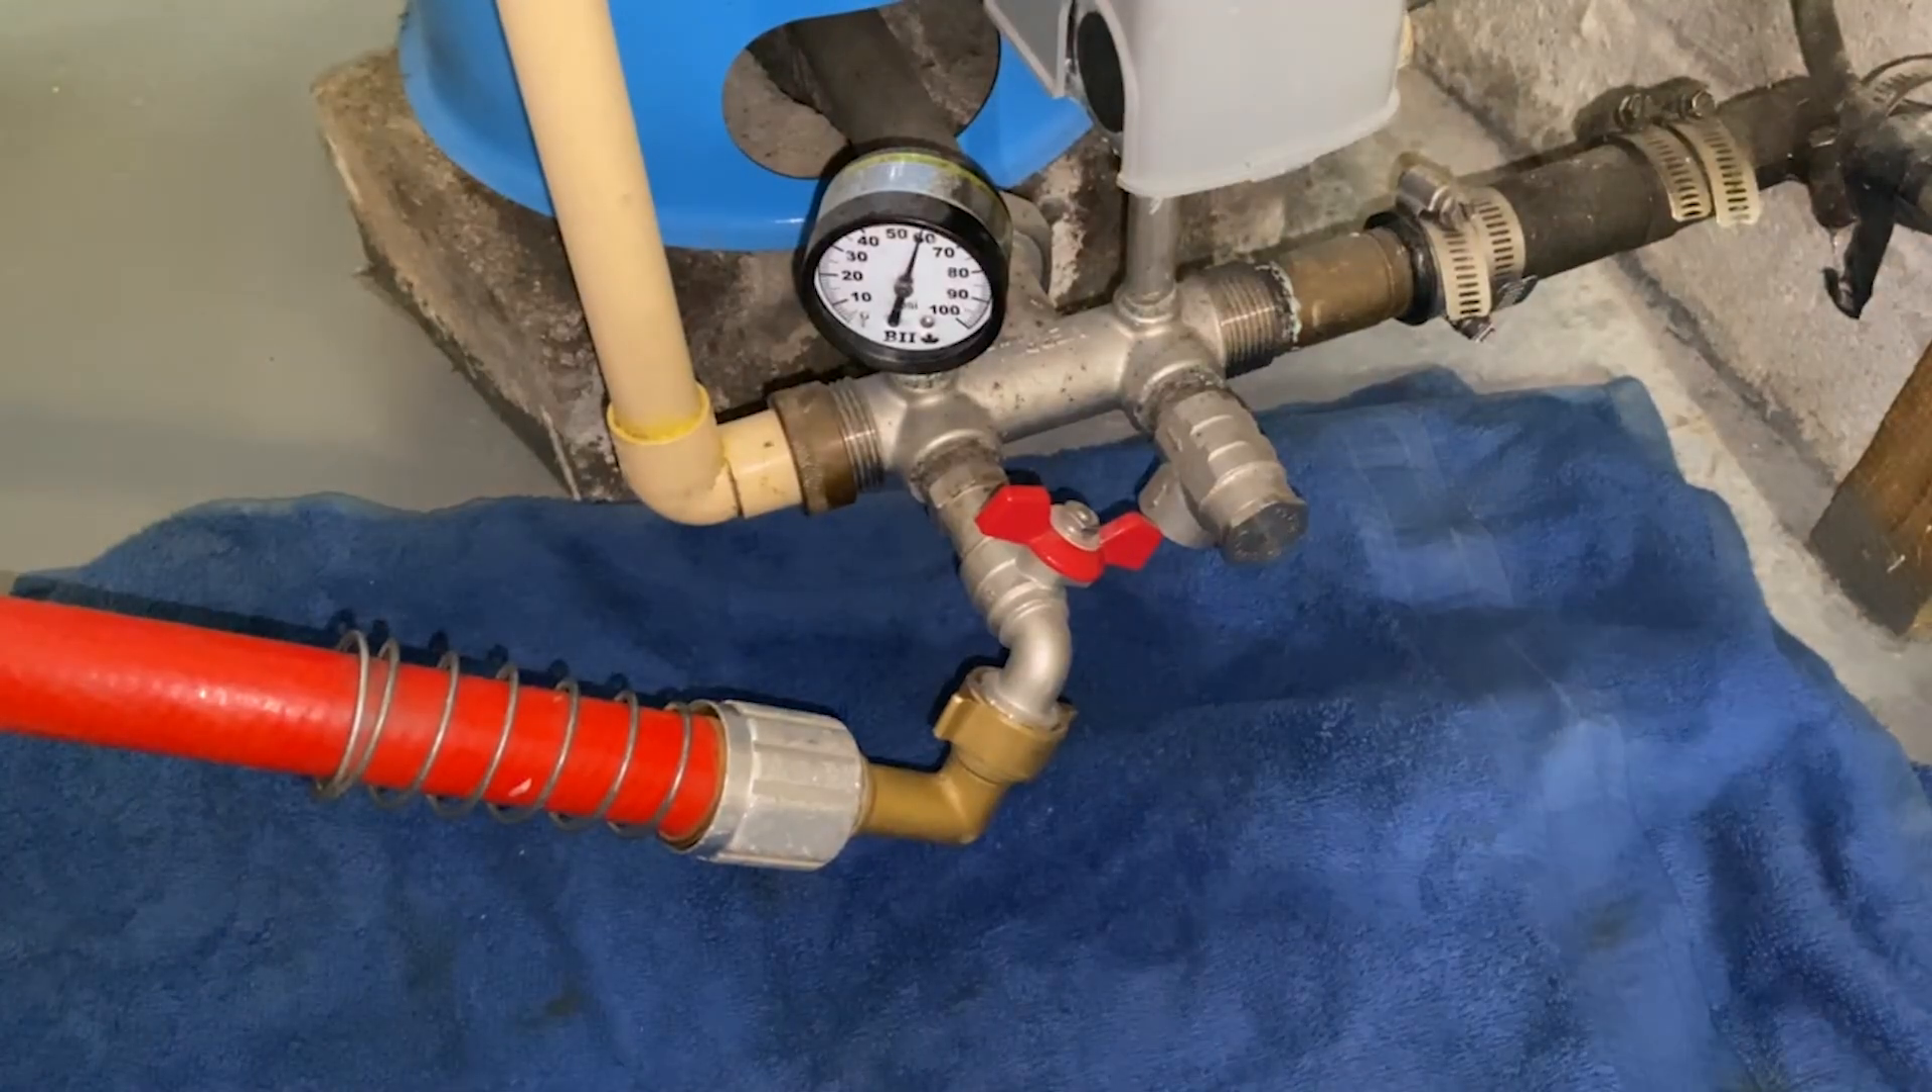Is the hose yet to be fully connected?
No.